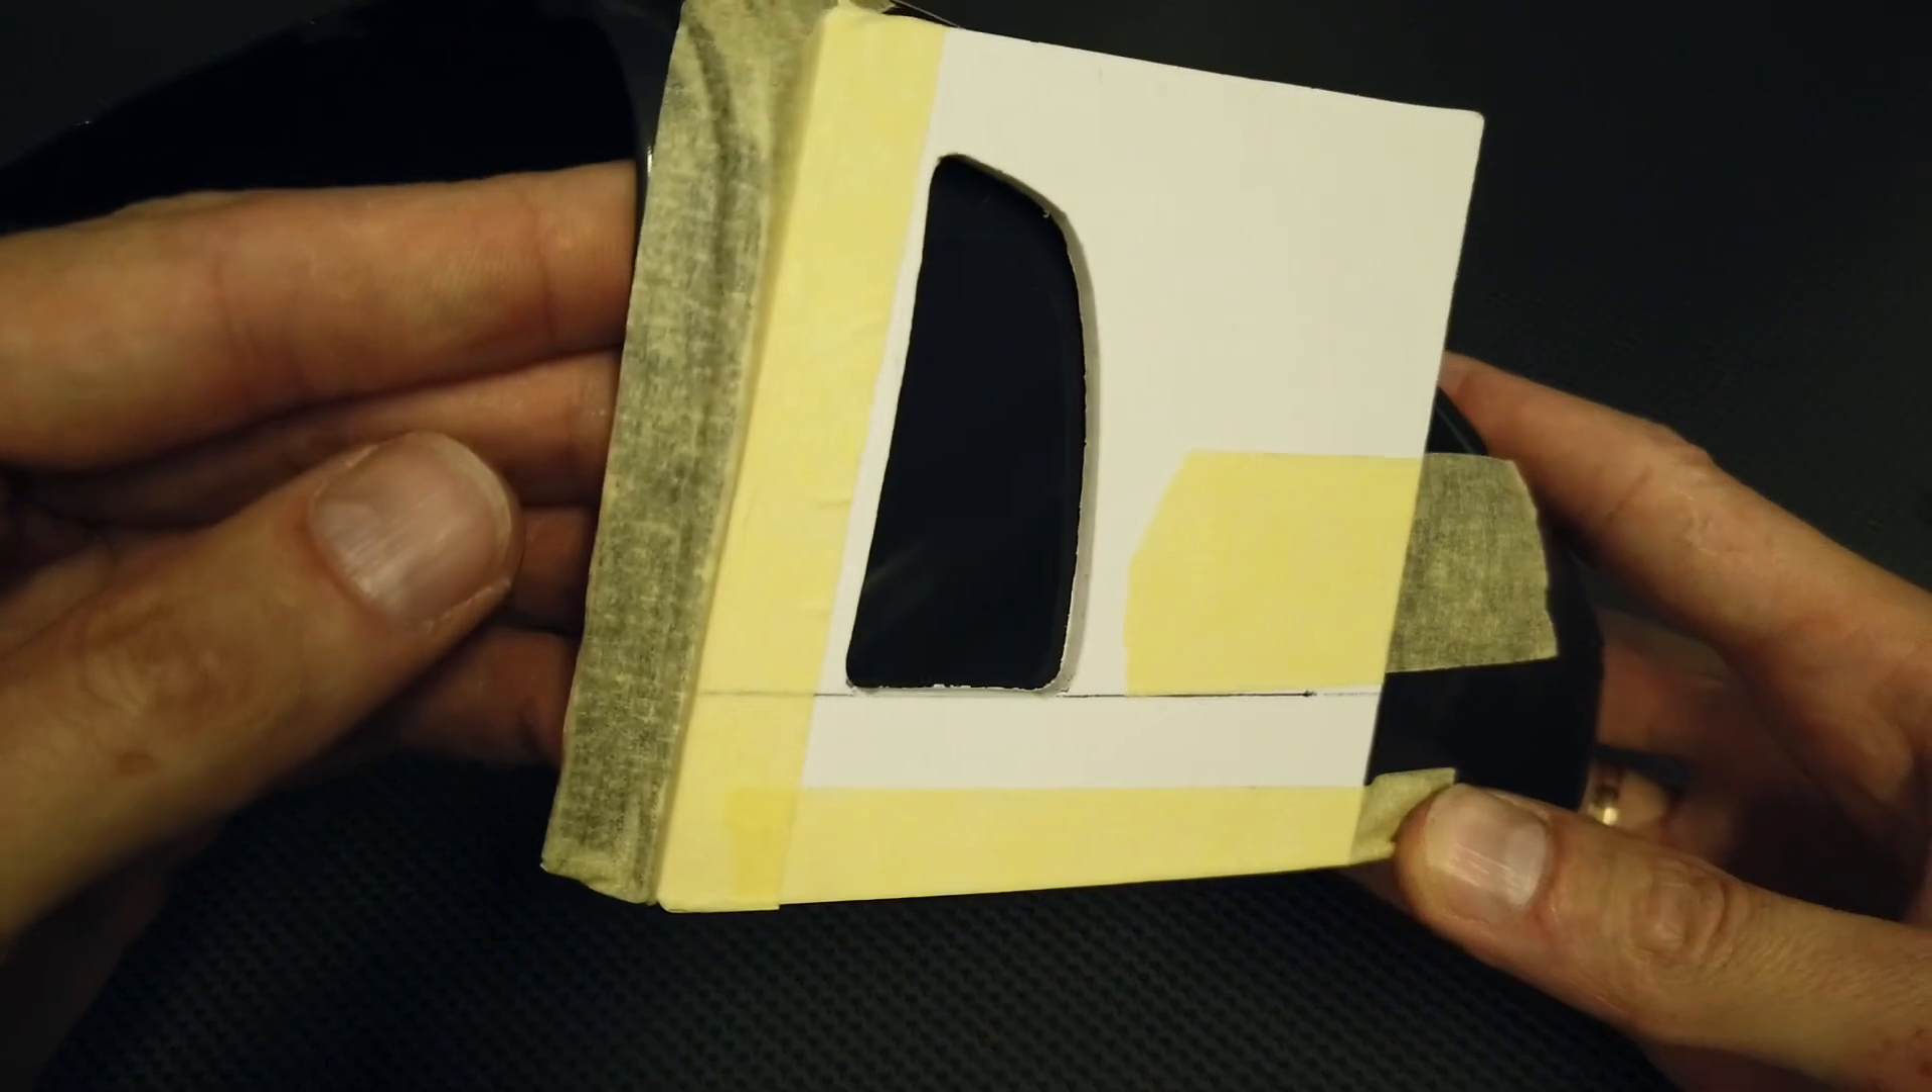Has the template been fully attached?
Yes.